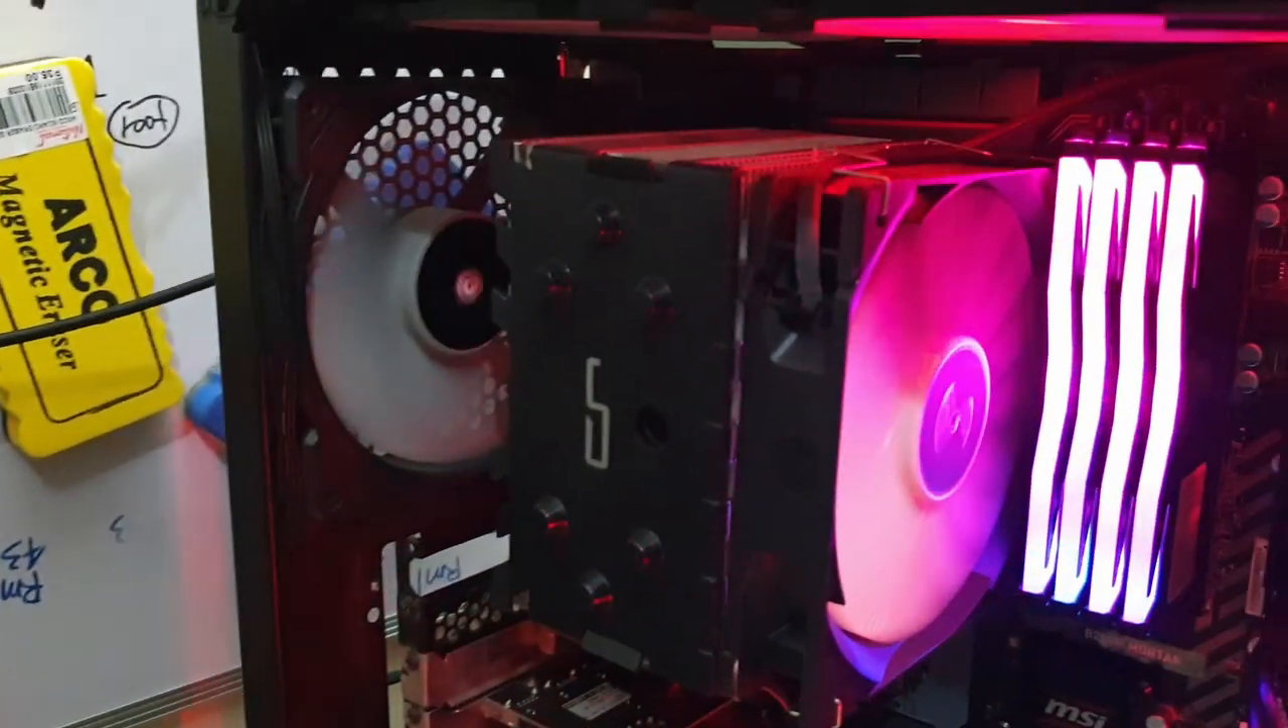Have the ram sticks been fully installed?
Yes.